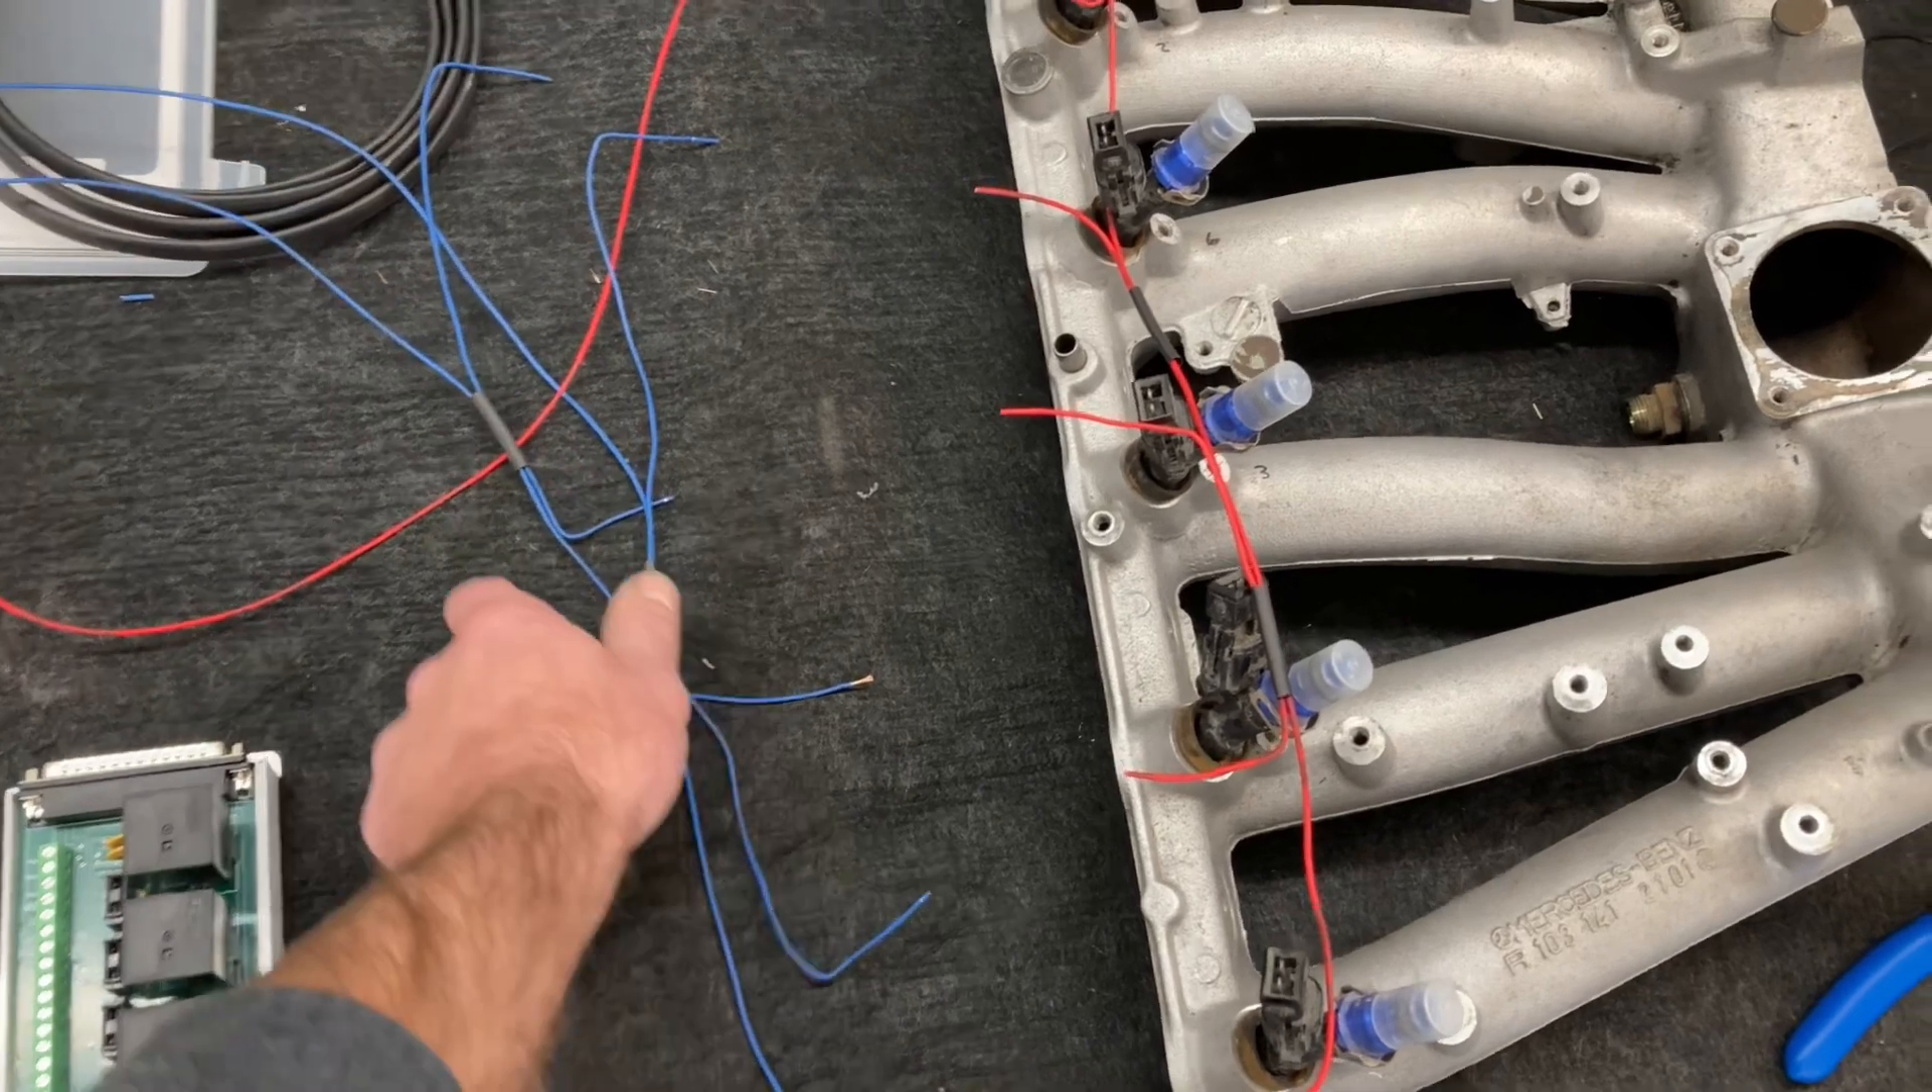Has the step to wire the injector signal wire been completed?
No.